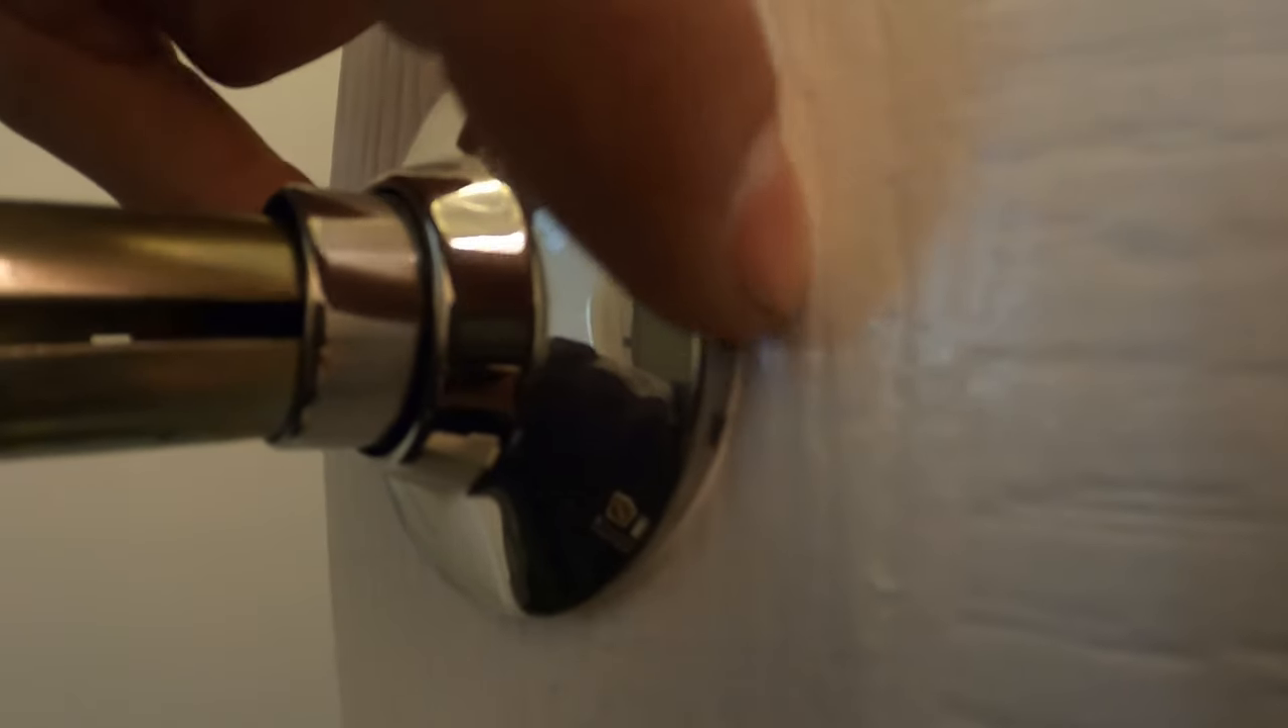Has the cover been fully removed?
No.